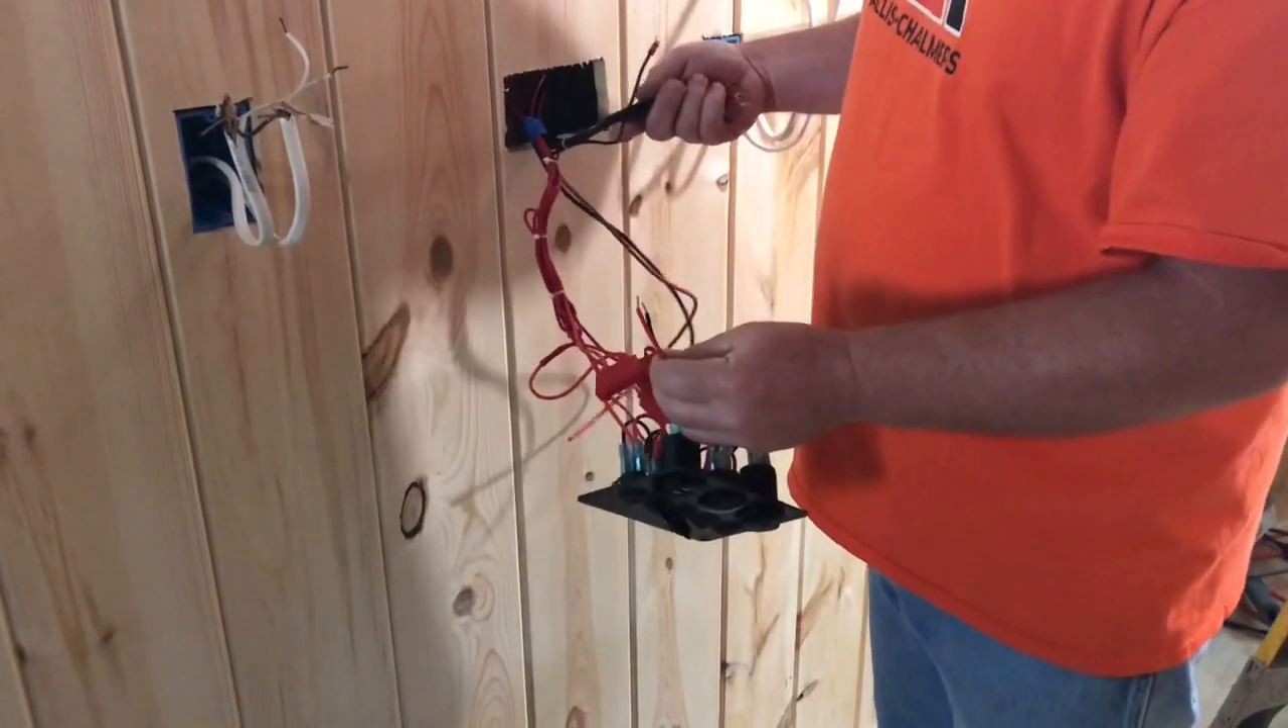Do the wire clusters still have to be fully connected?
Yes.